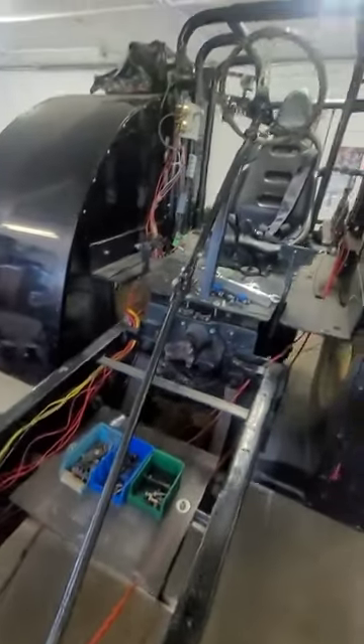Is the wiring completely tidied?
No.